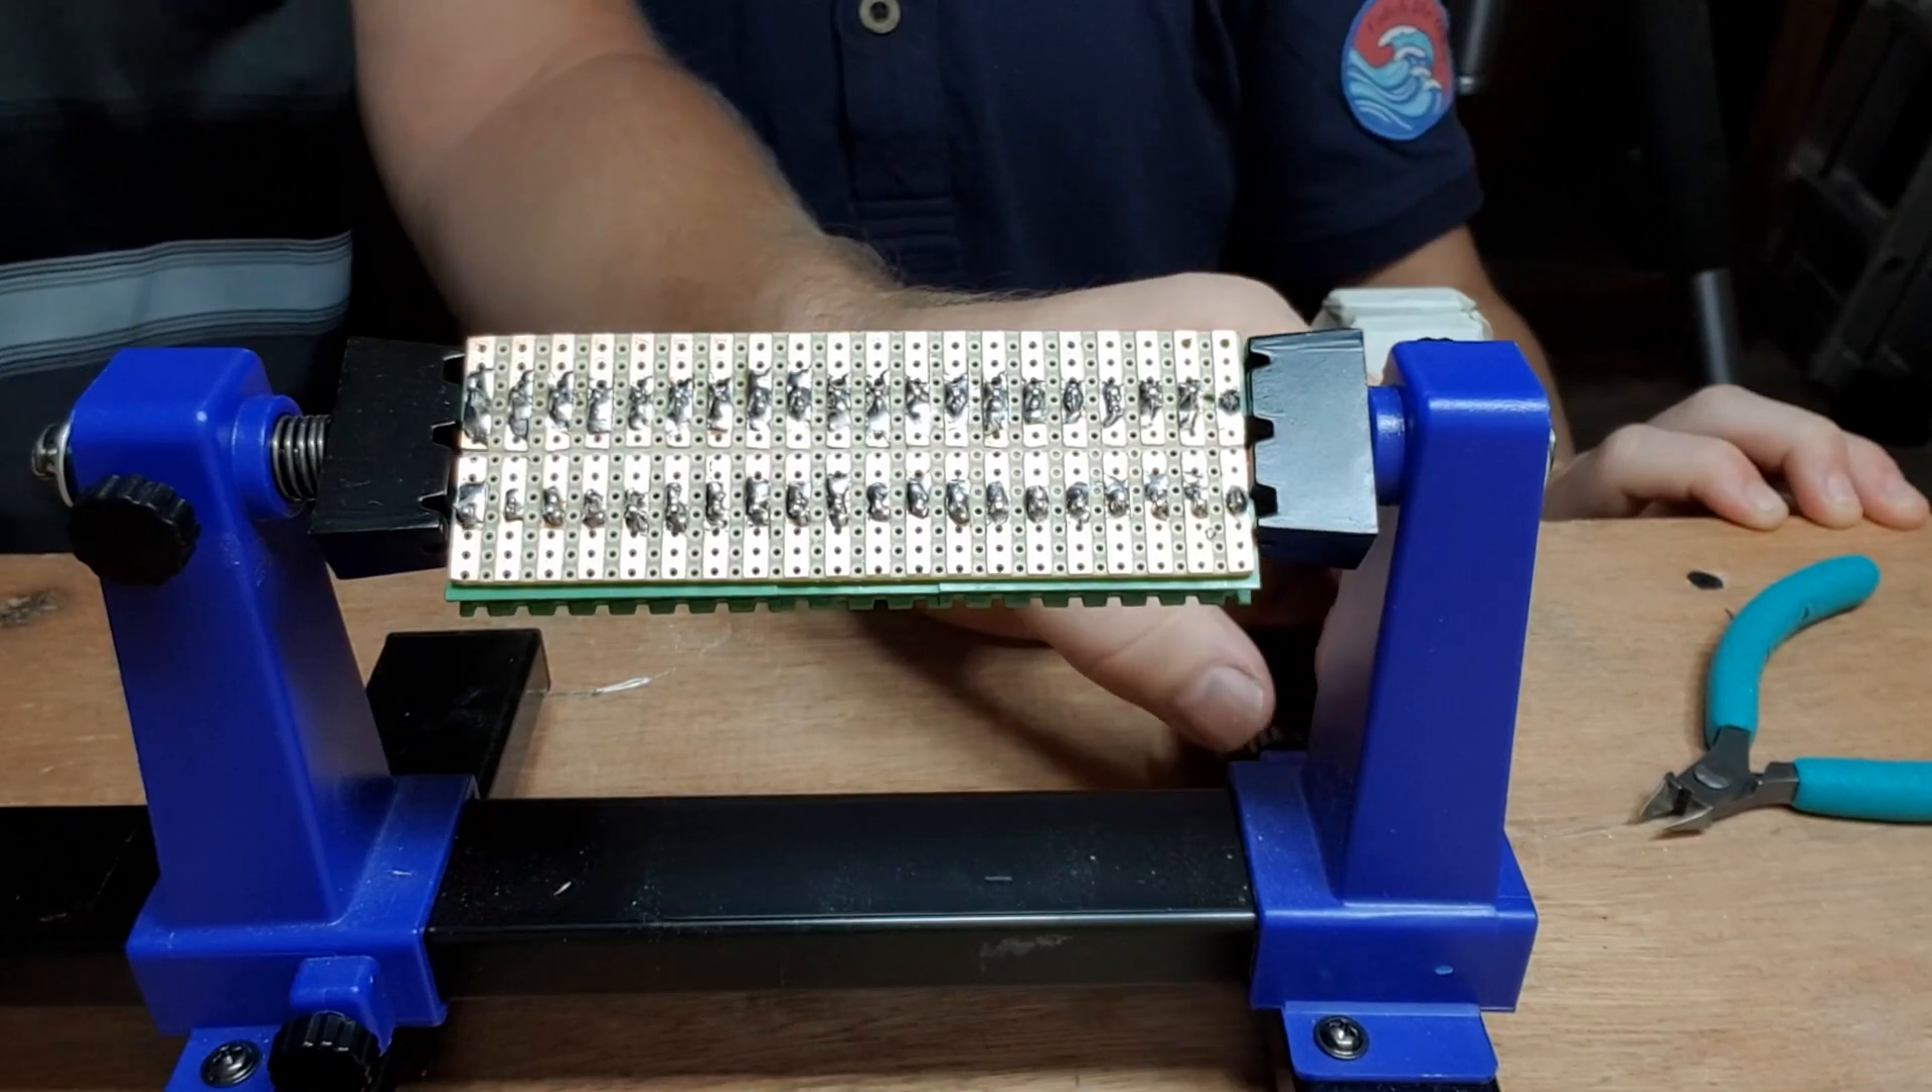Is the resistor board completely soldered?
Yes.